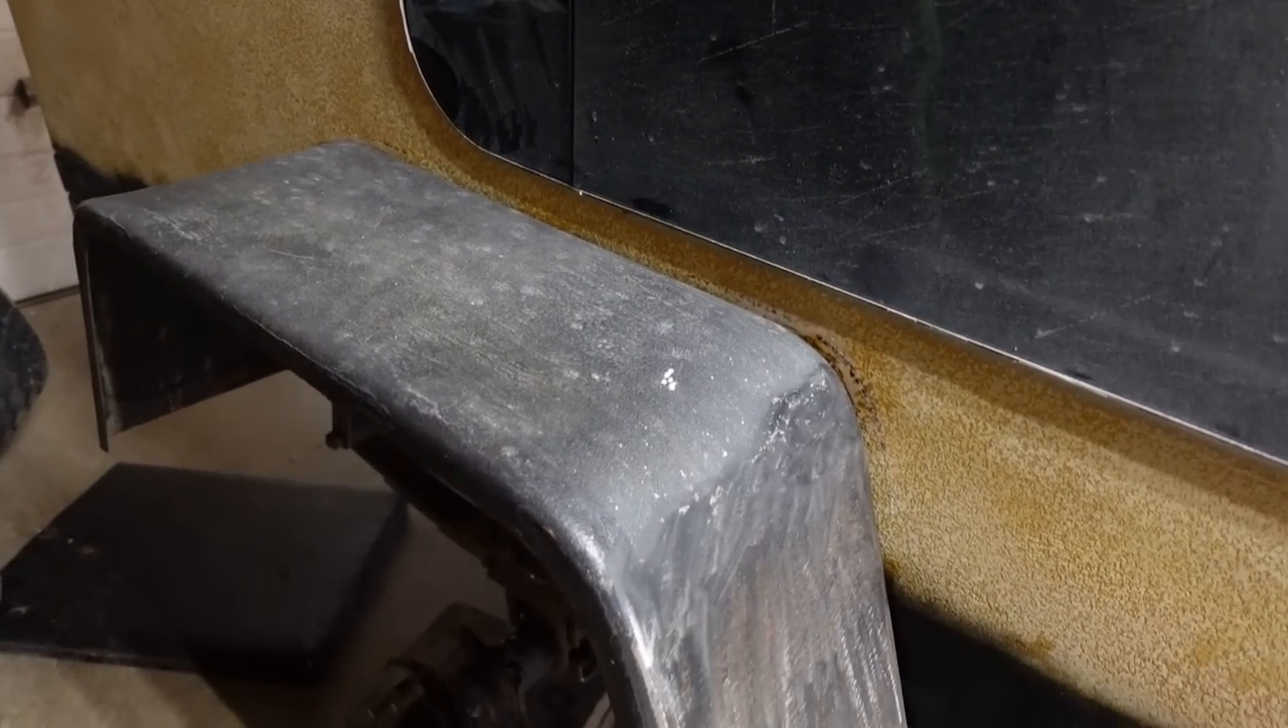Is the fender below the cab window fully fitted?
Yes.